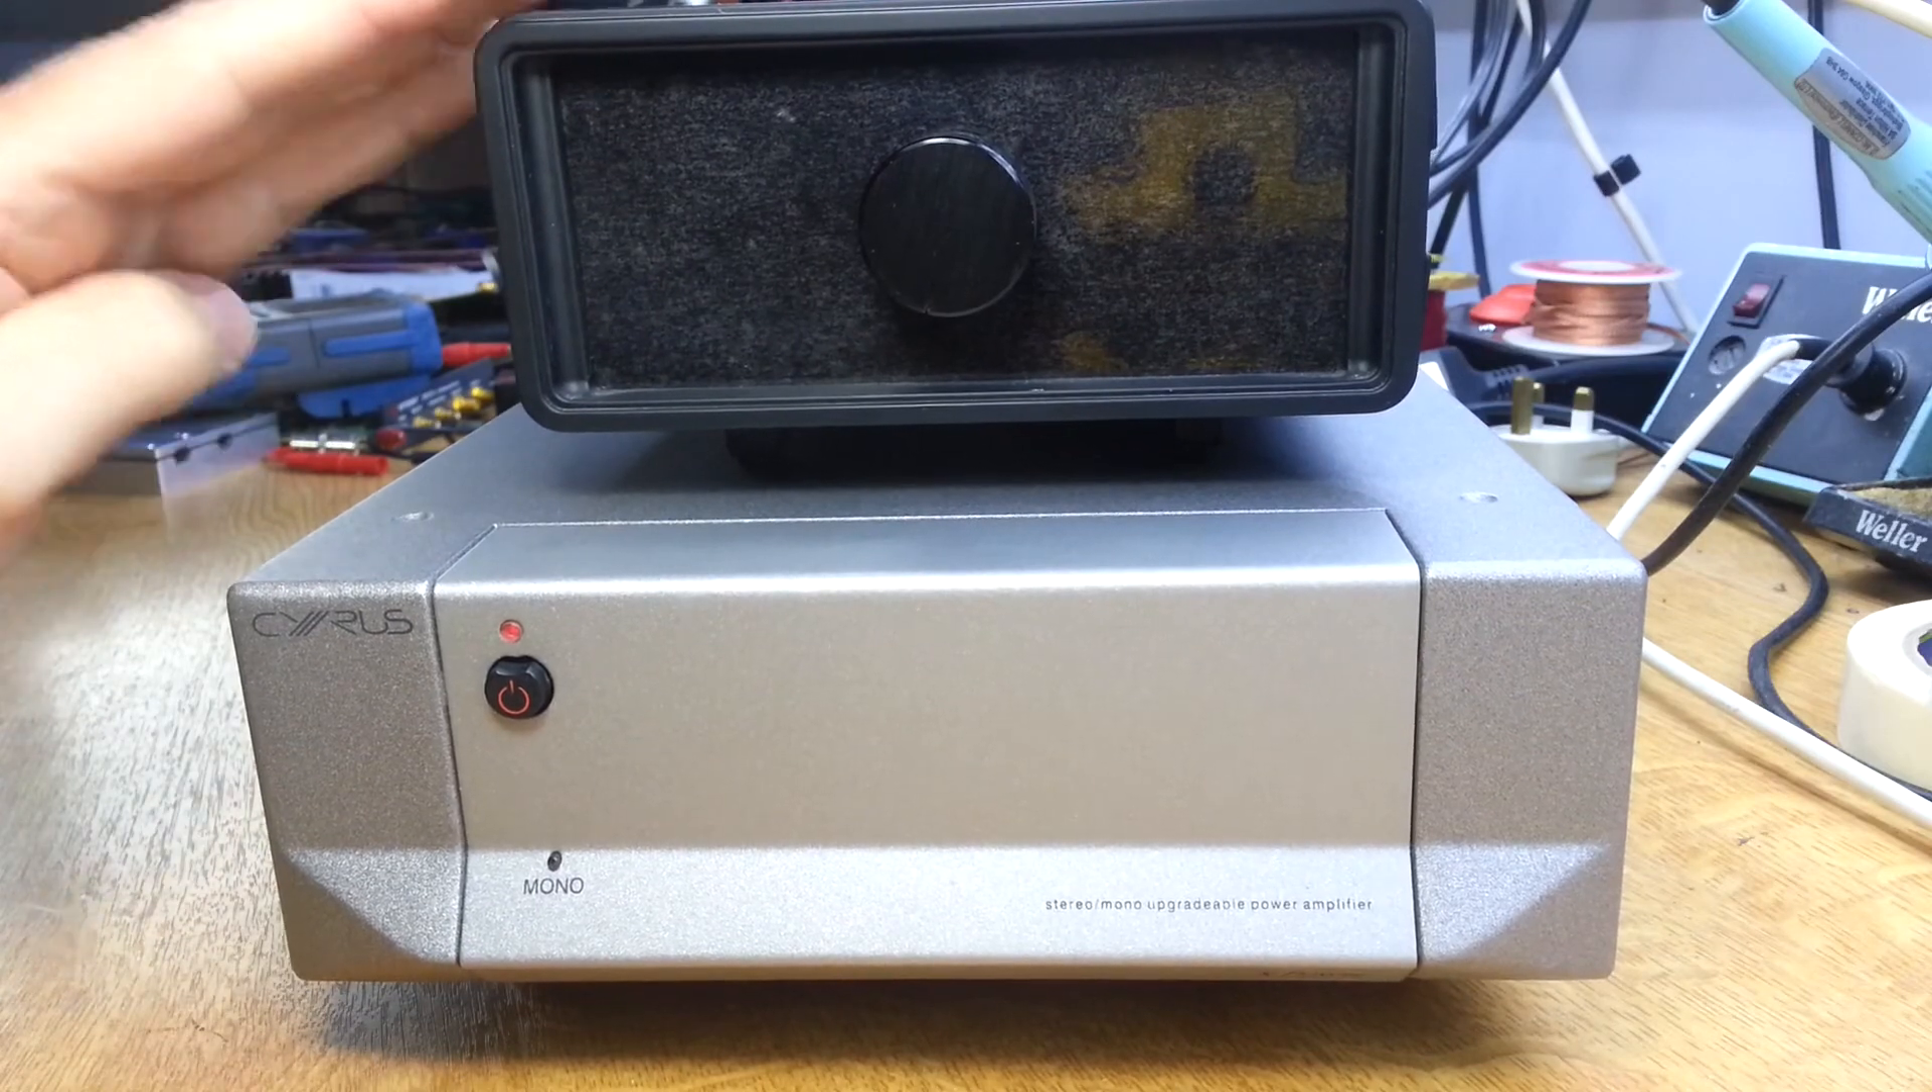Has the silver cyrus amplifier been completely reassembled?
Yes.